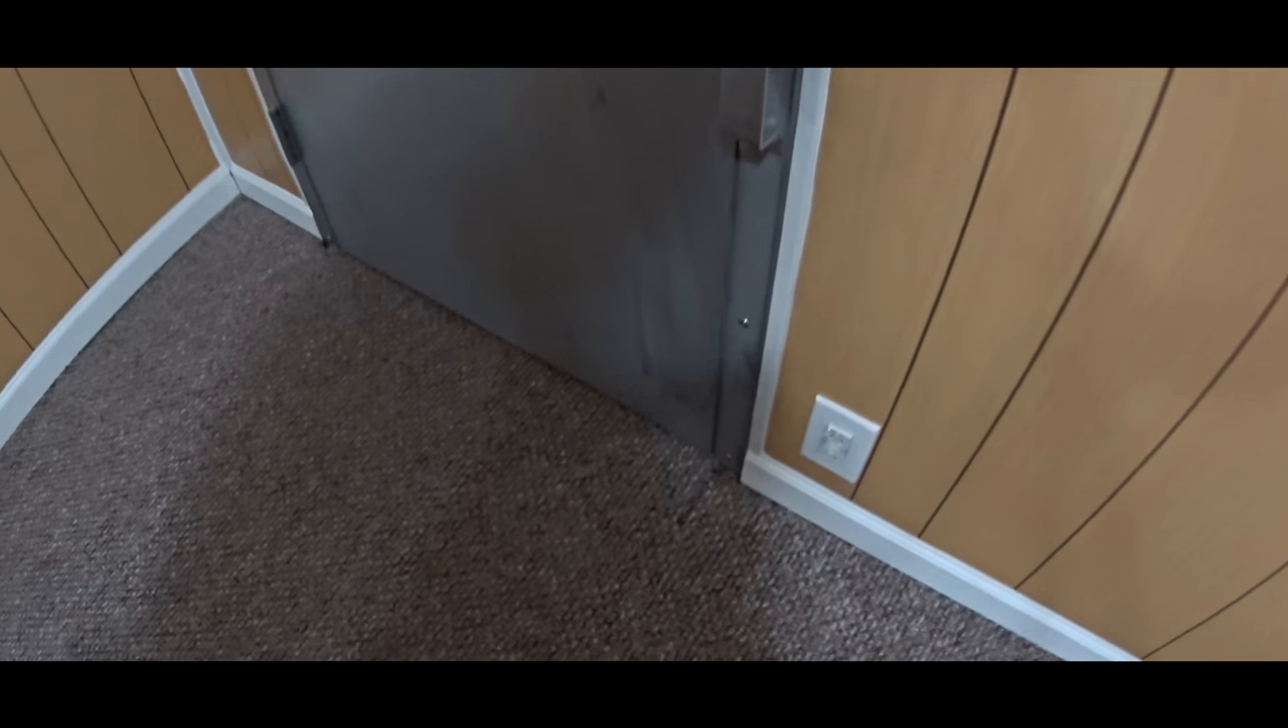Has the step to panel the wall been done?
Yes.